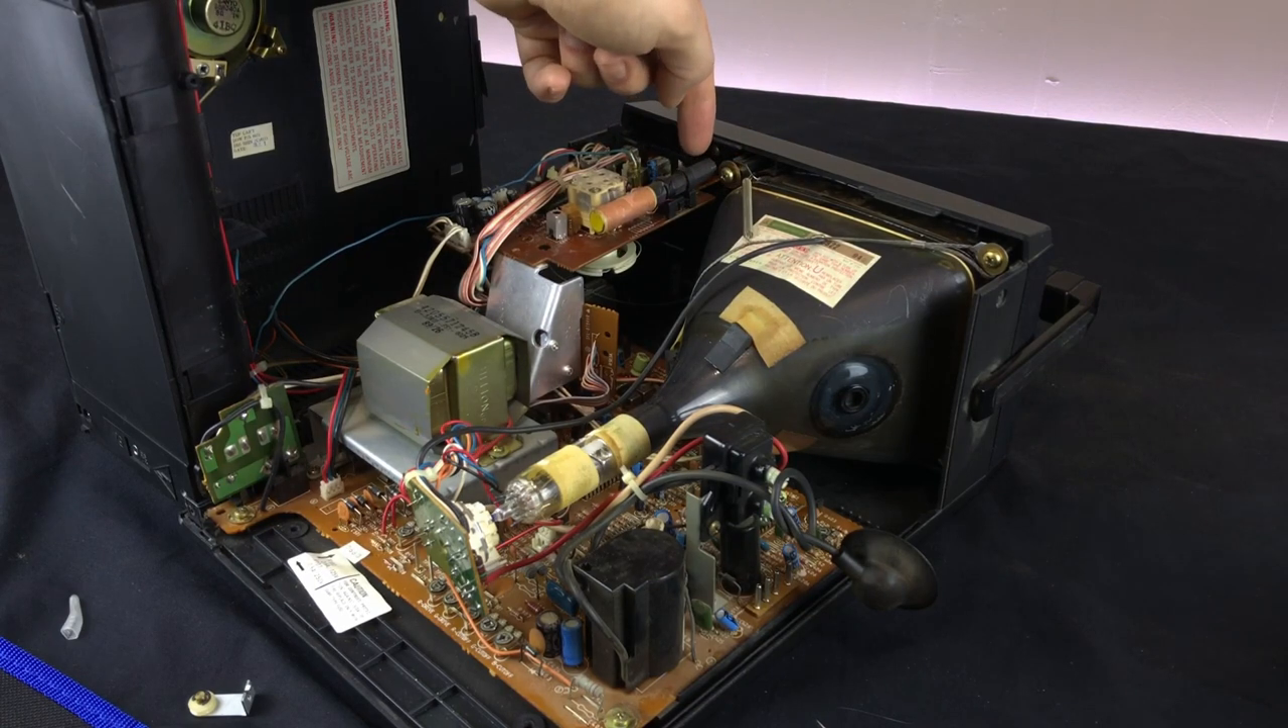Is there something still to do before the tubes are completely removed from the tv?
Yes.